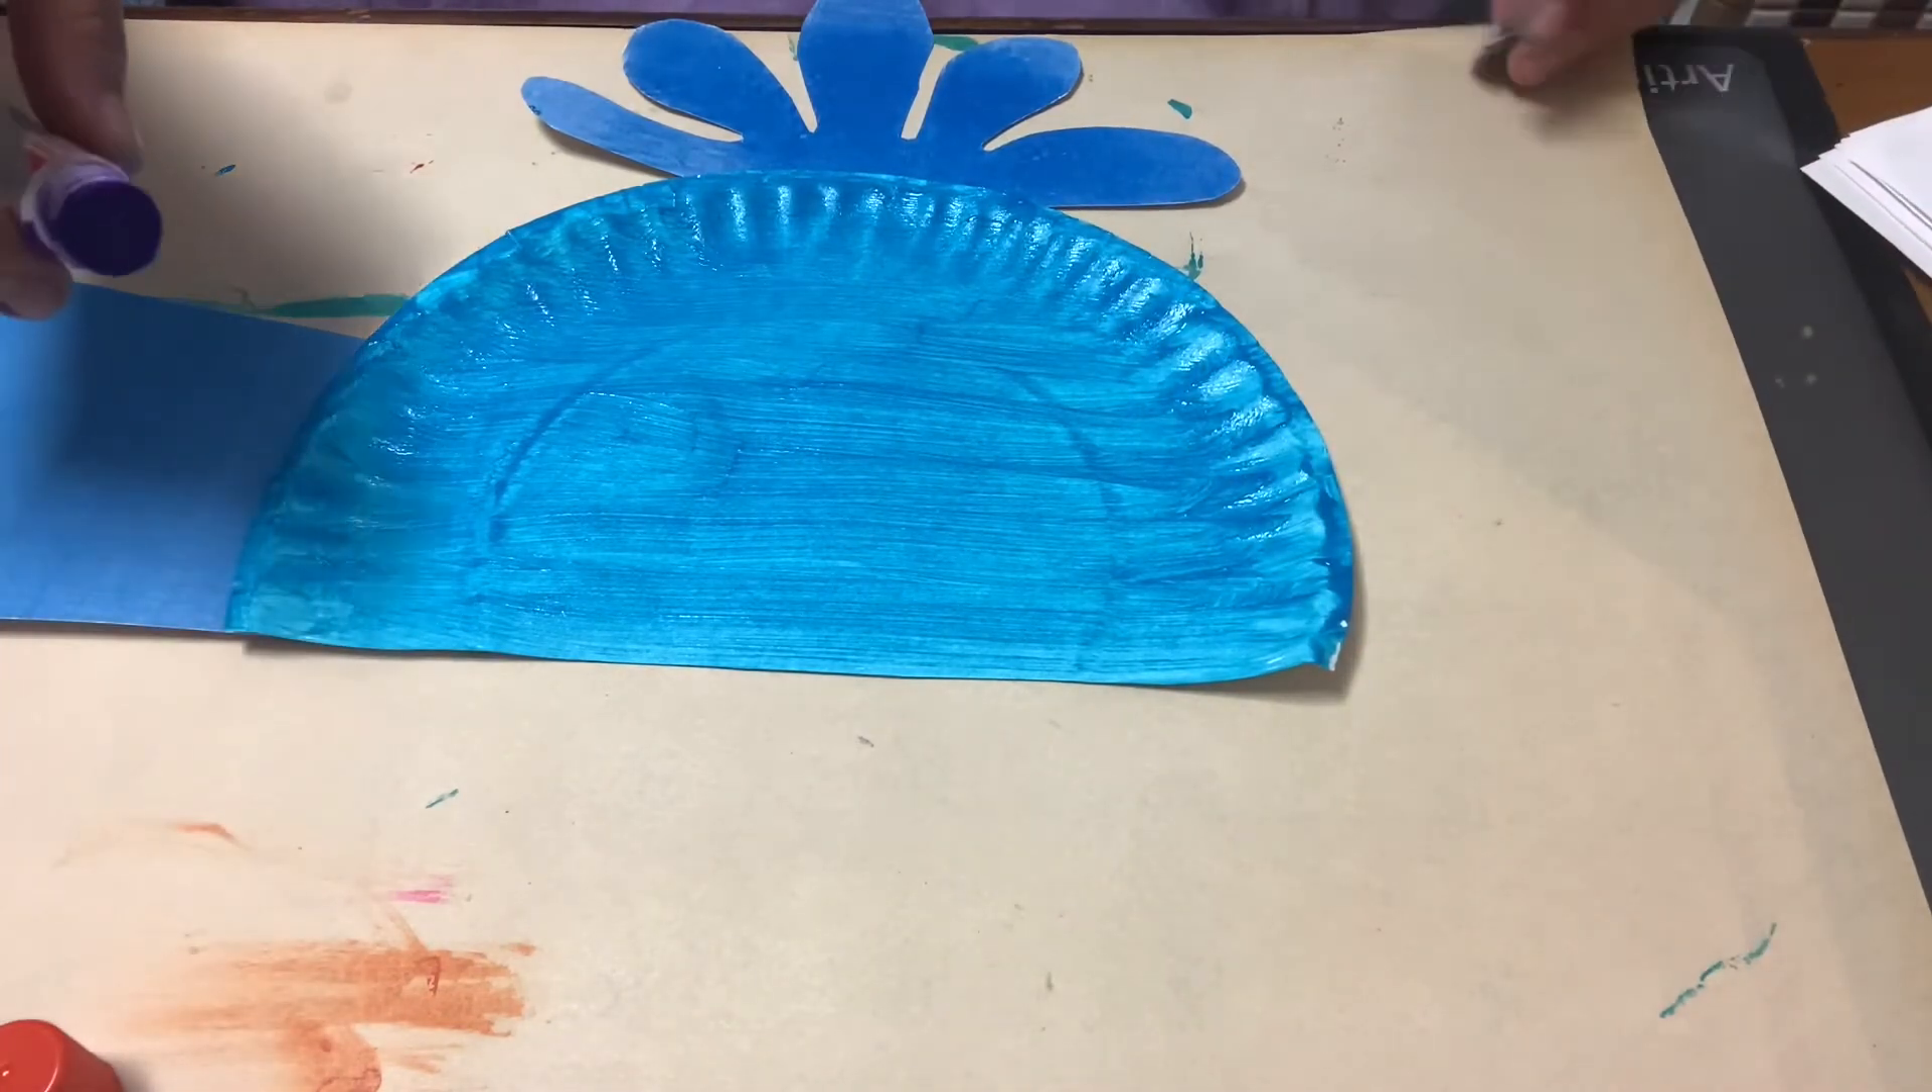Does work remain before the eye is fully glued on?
Yes.